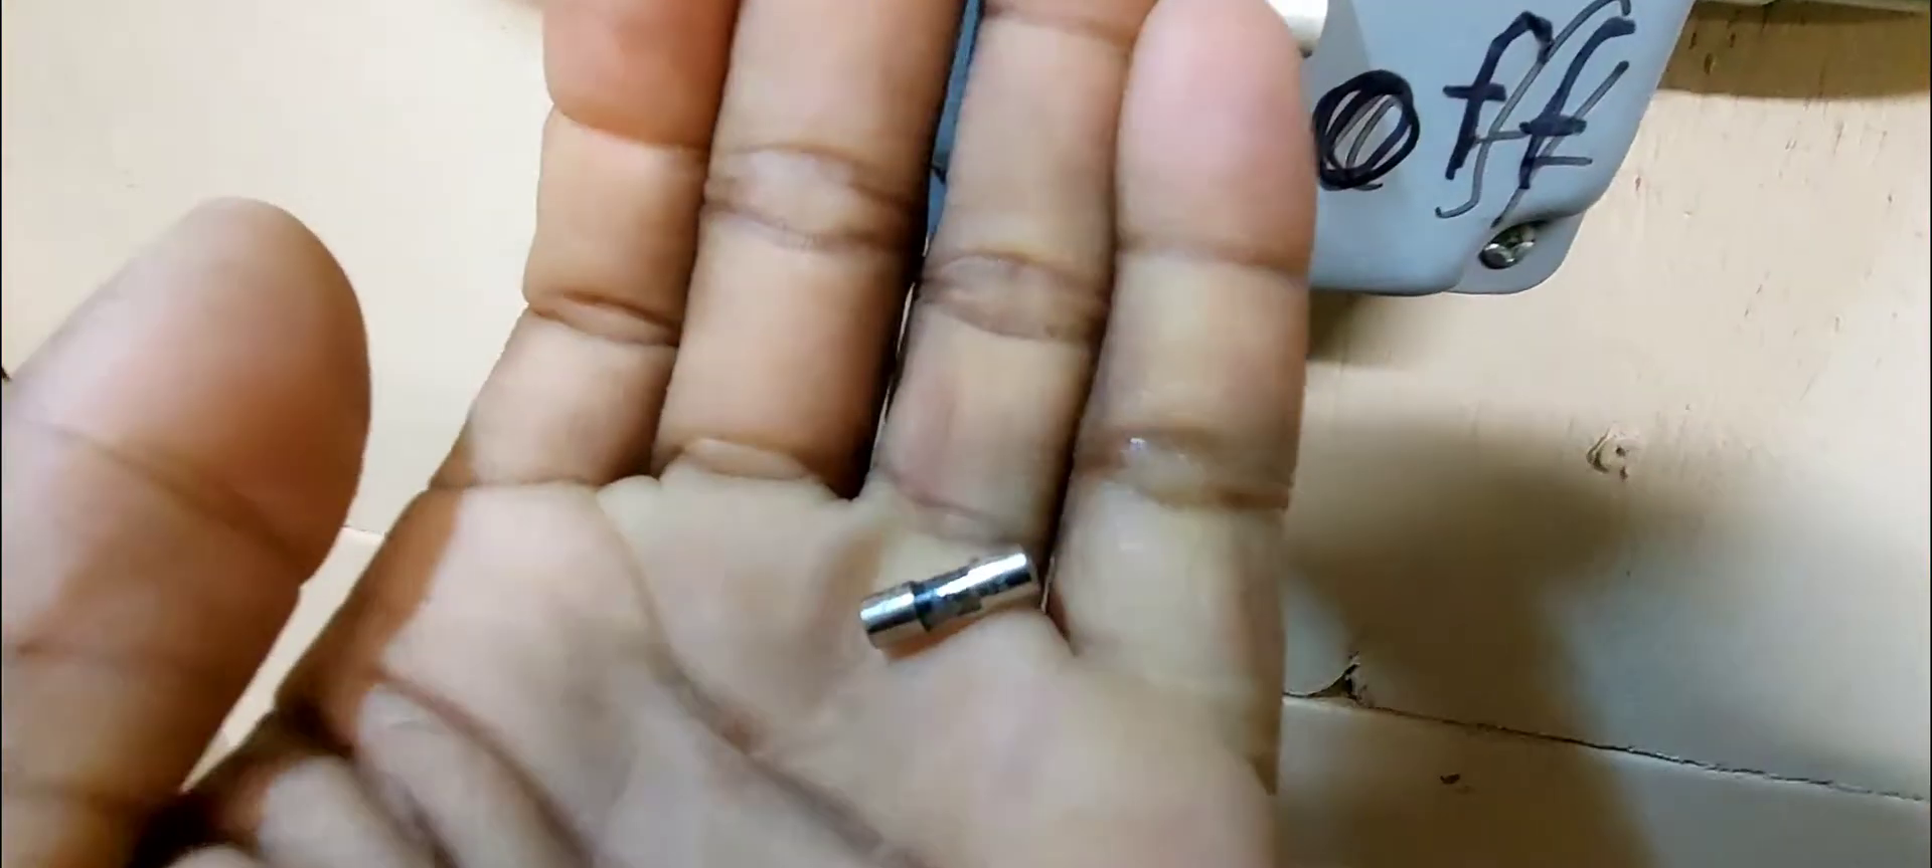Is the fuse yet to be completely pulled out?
No.